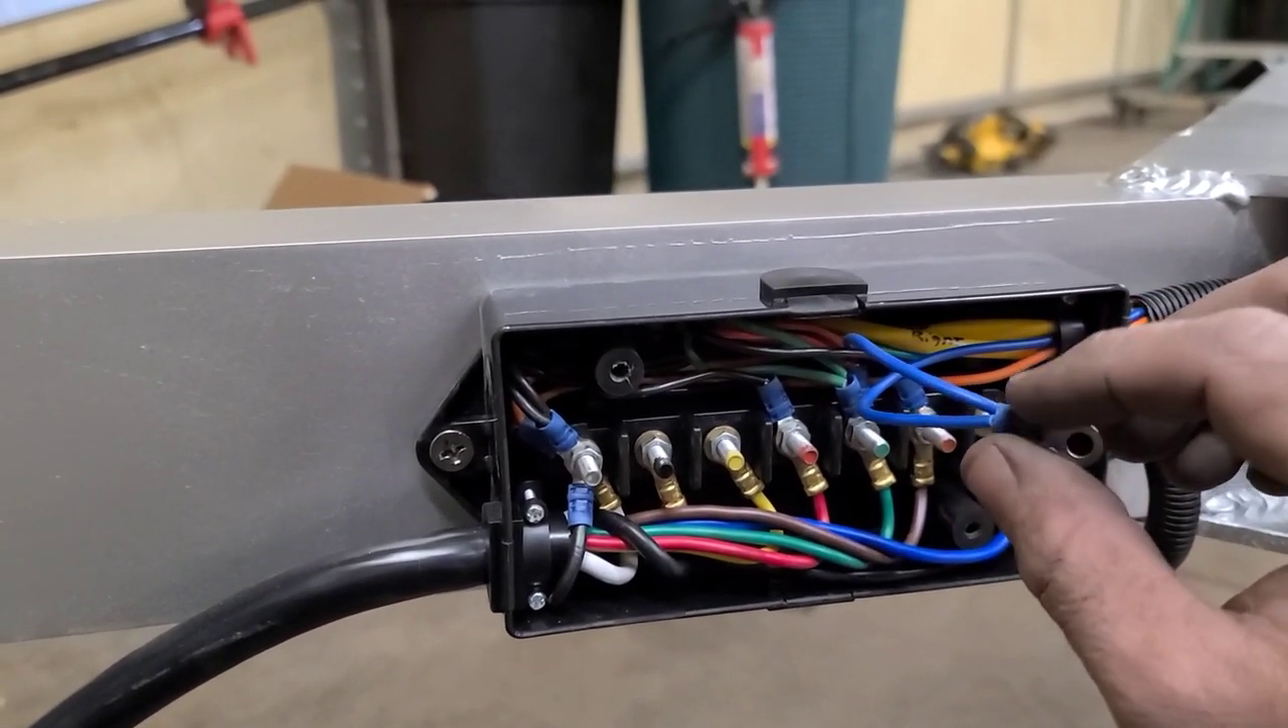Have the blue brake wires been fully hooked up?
No.